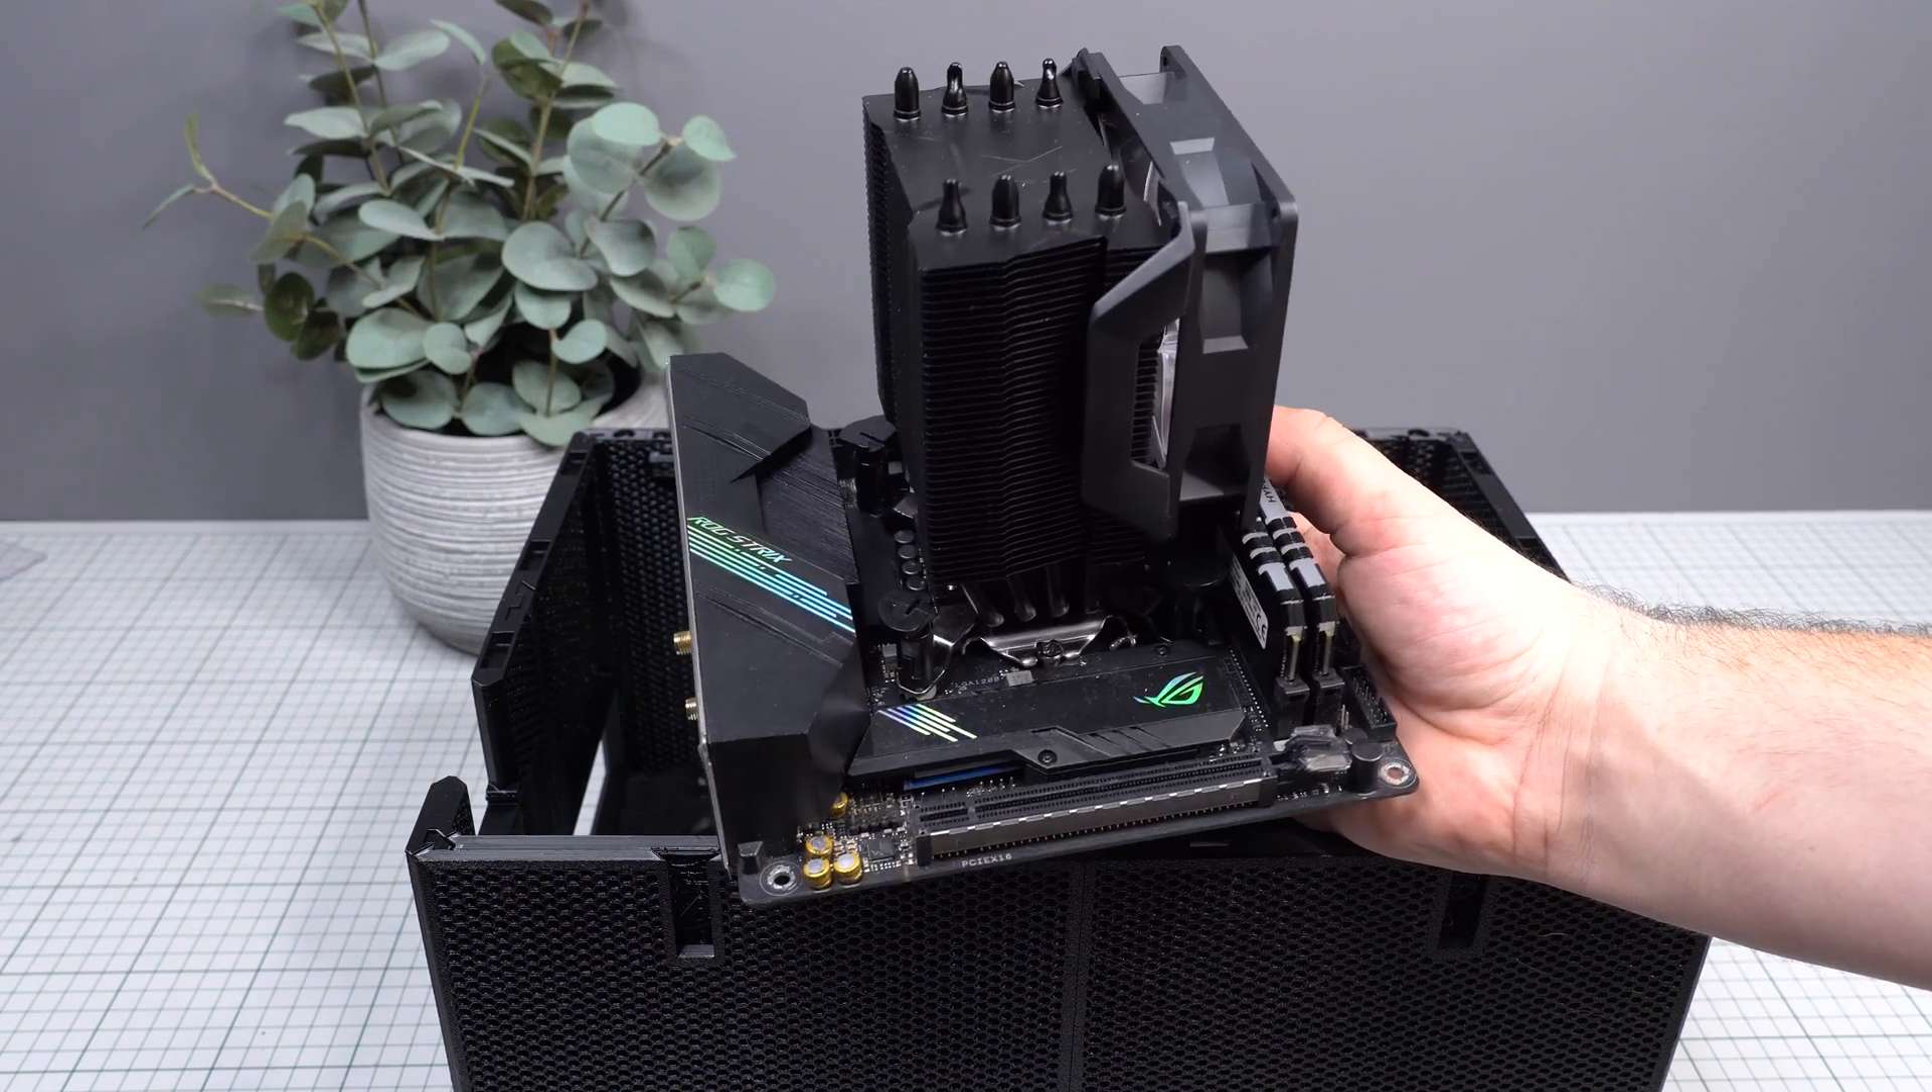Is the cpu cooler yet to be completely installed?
No.